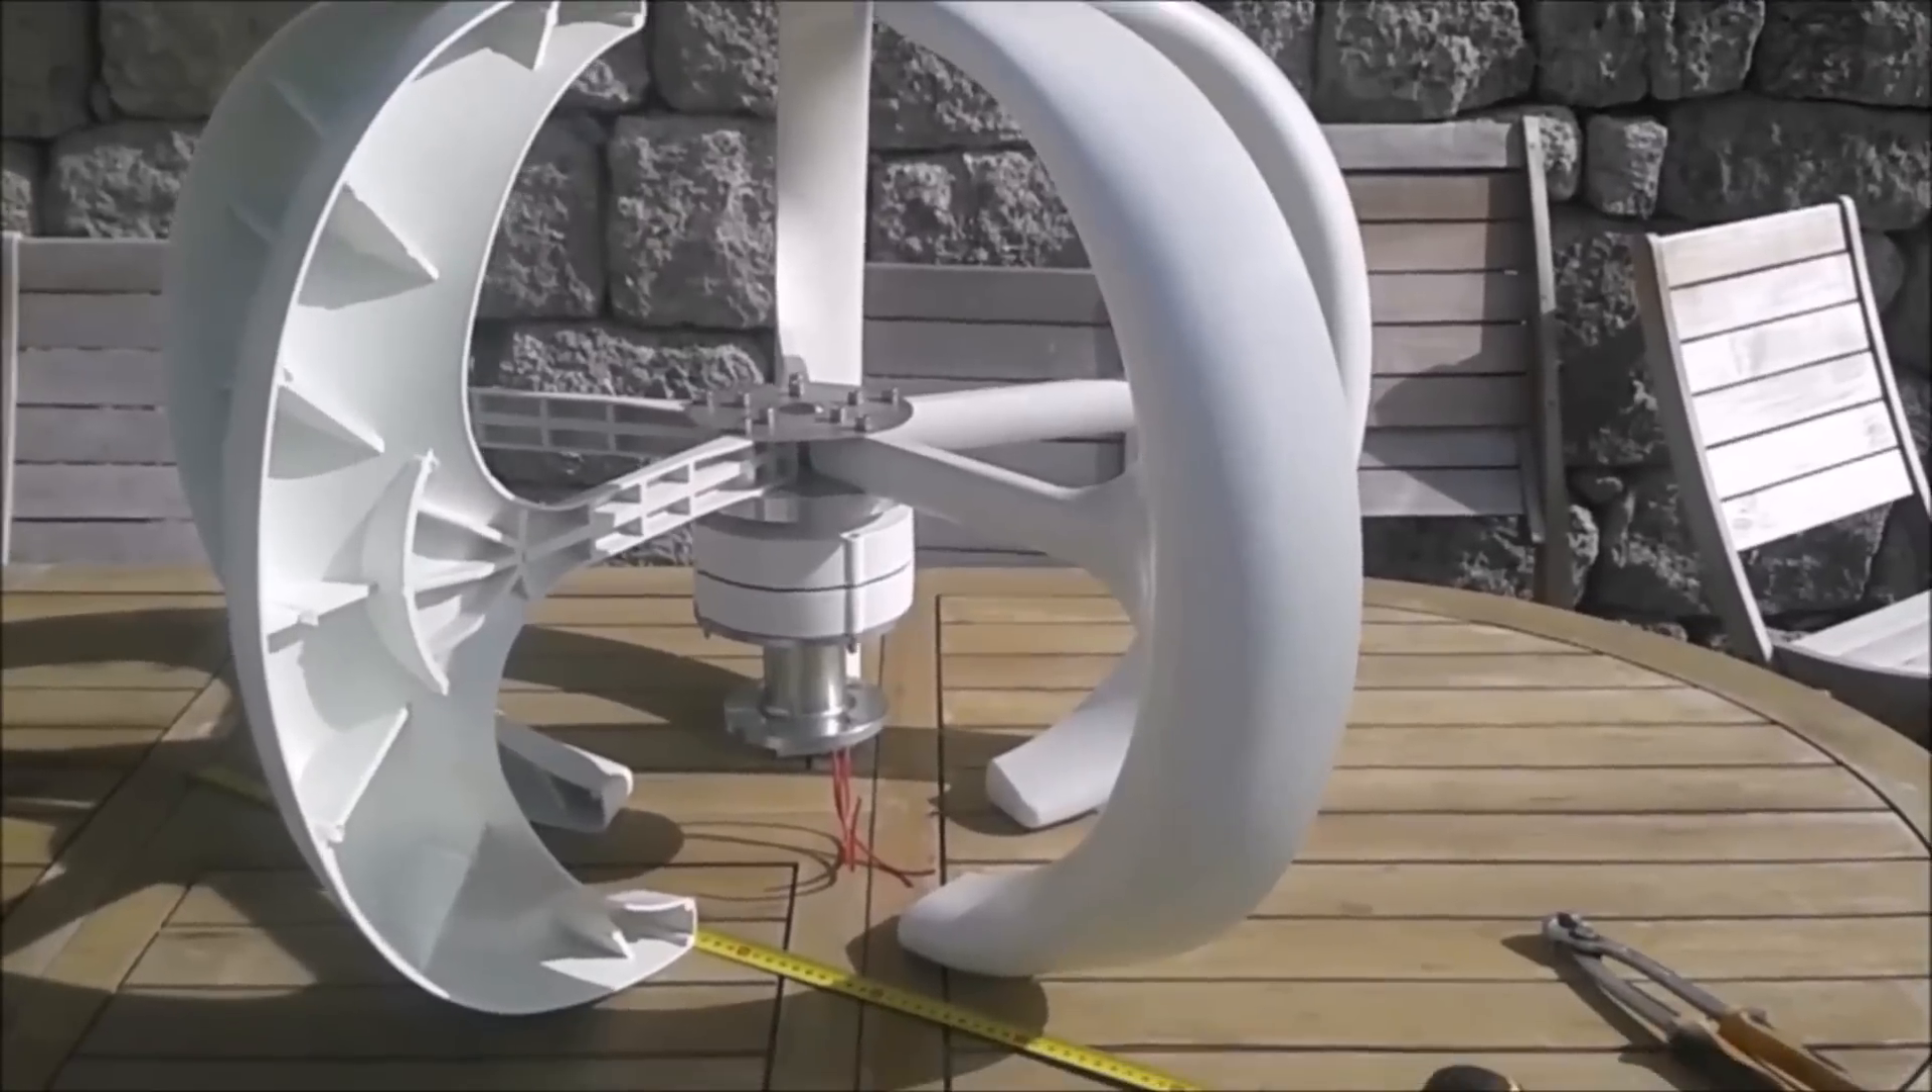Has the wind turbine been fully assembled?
Yes.